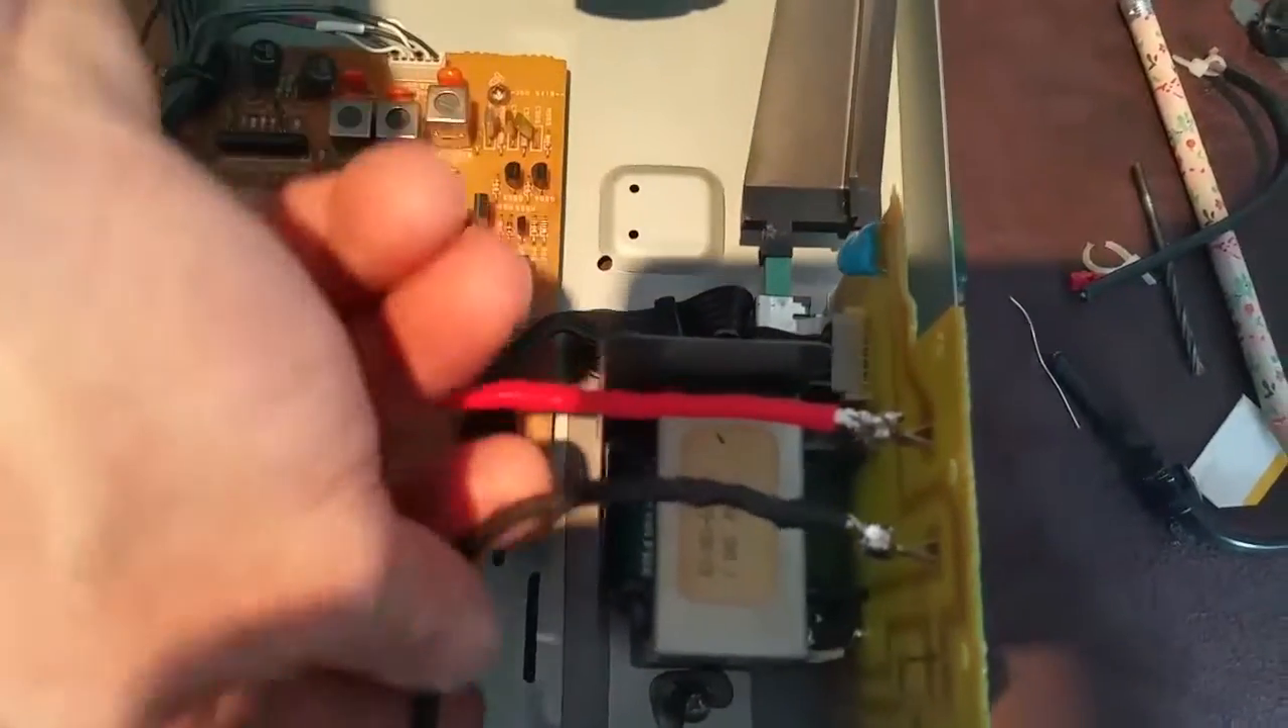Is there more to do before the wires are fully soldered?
No.